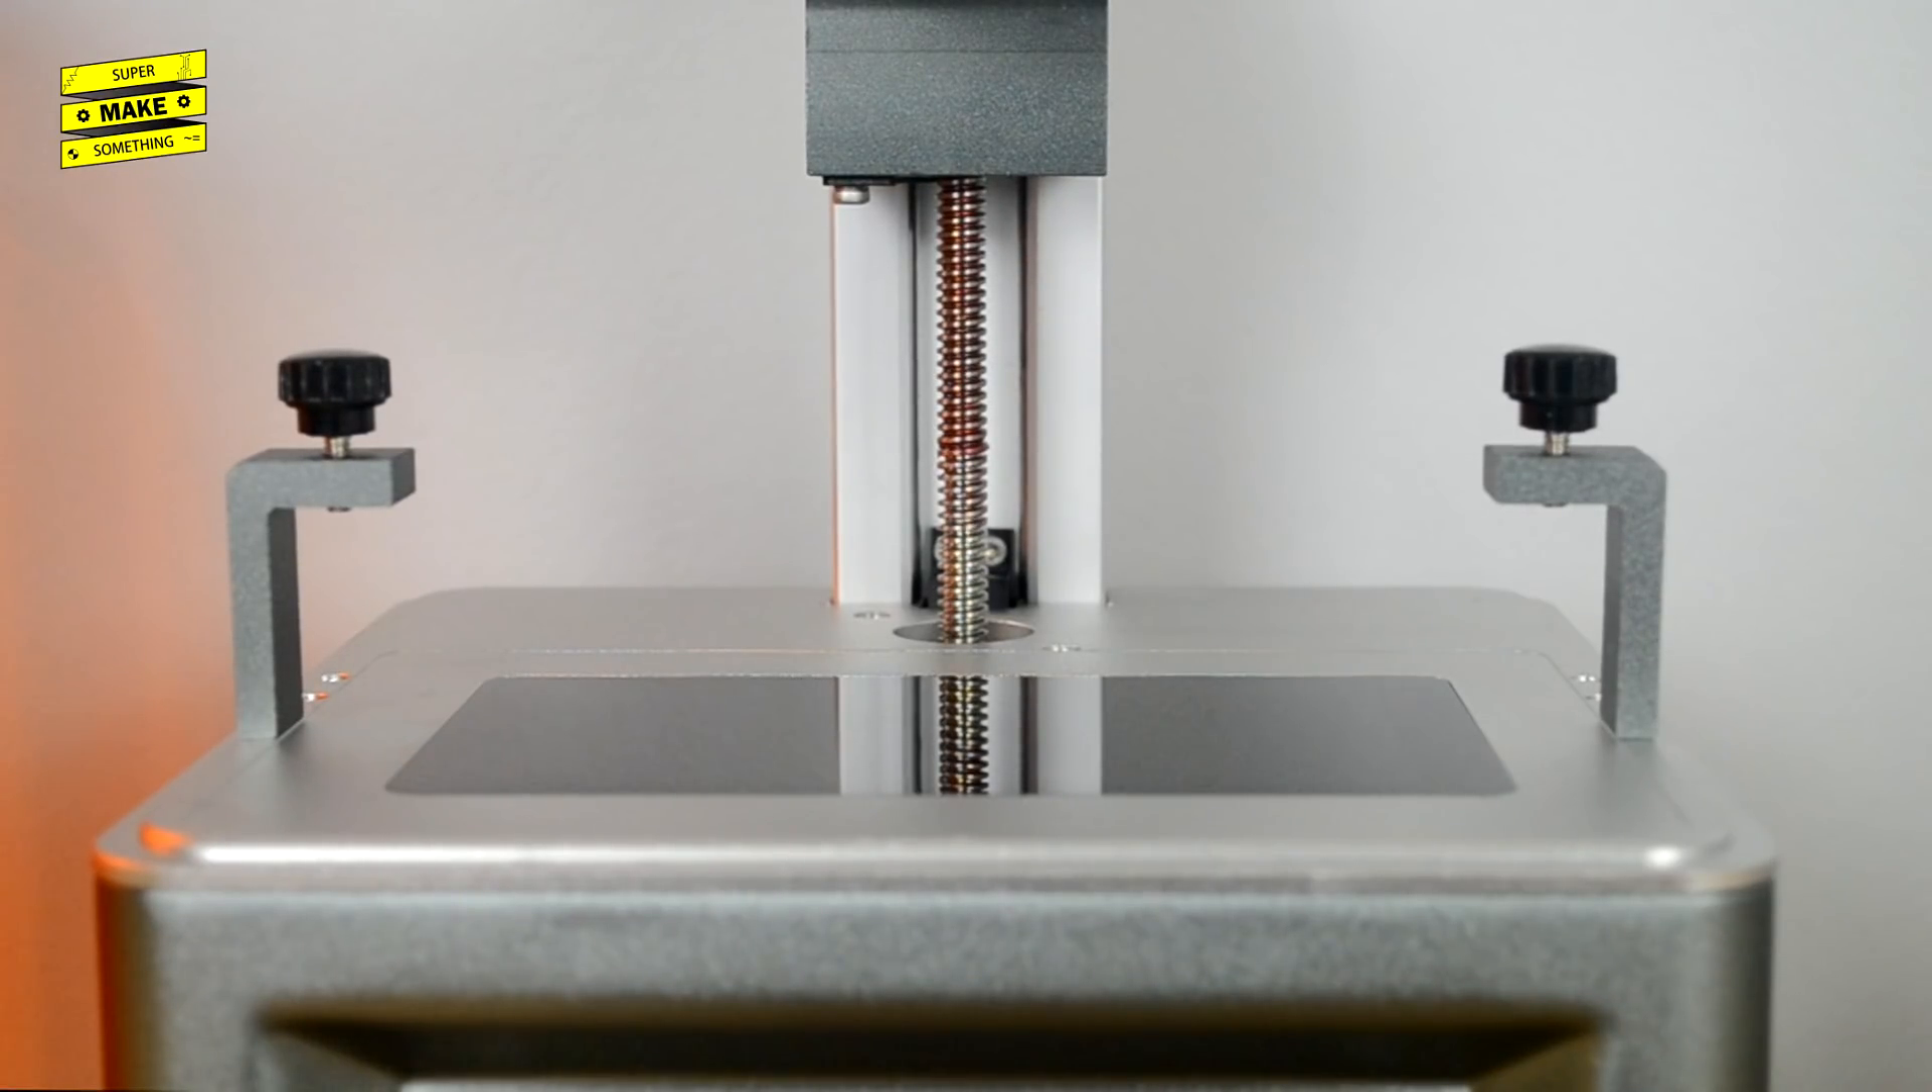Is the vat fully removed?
Yes.